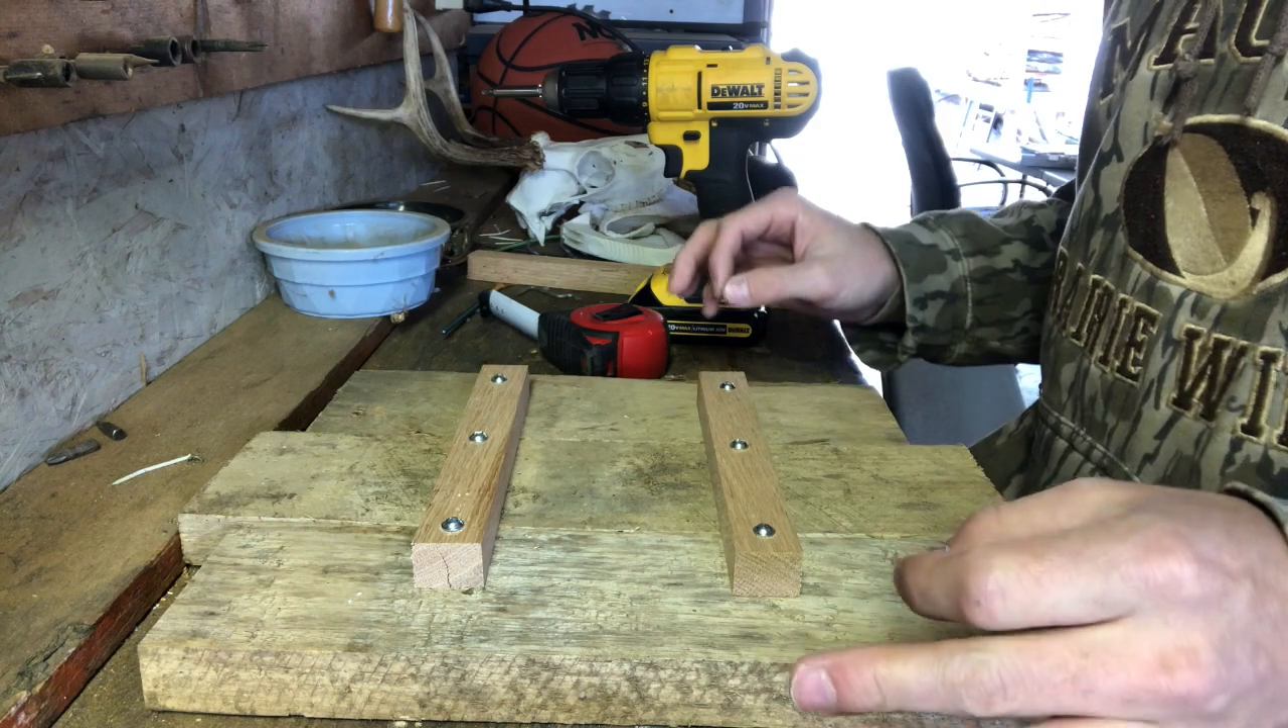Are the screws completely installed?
Yes.